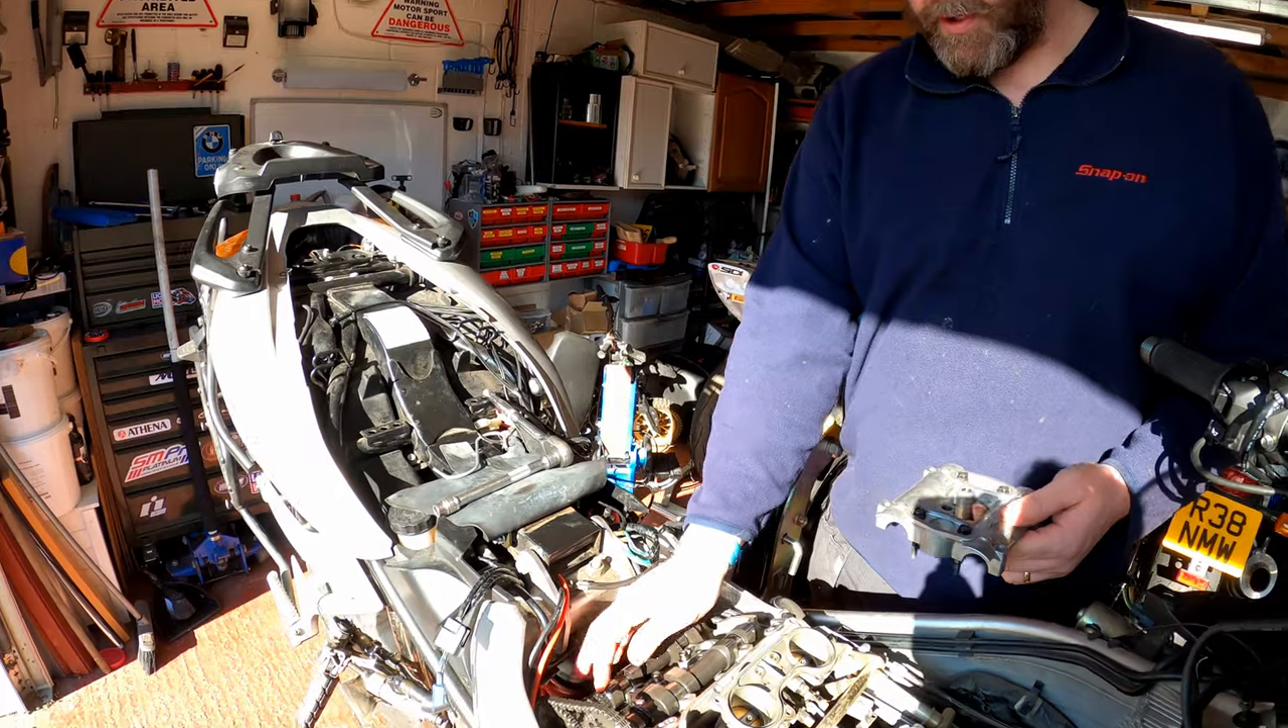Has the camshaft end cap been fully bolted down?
No.